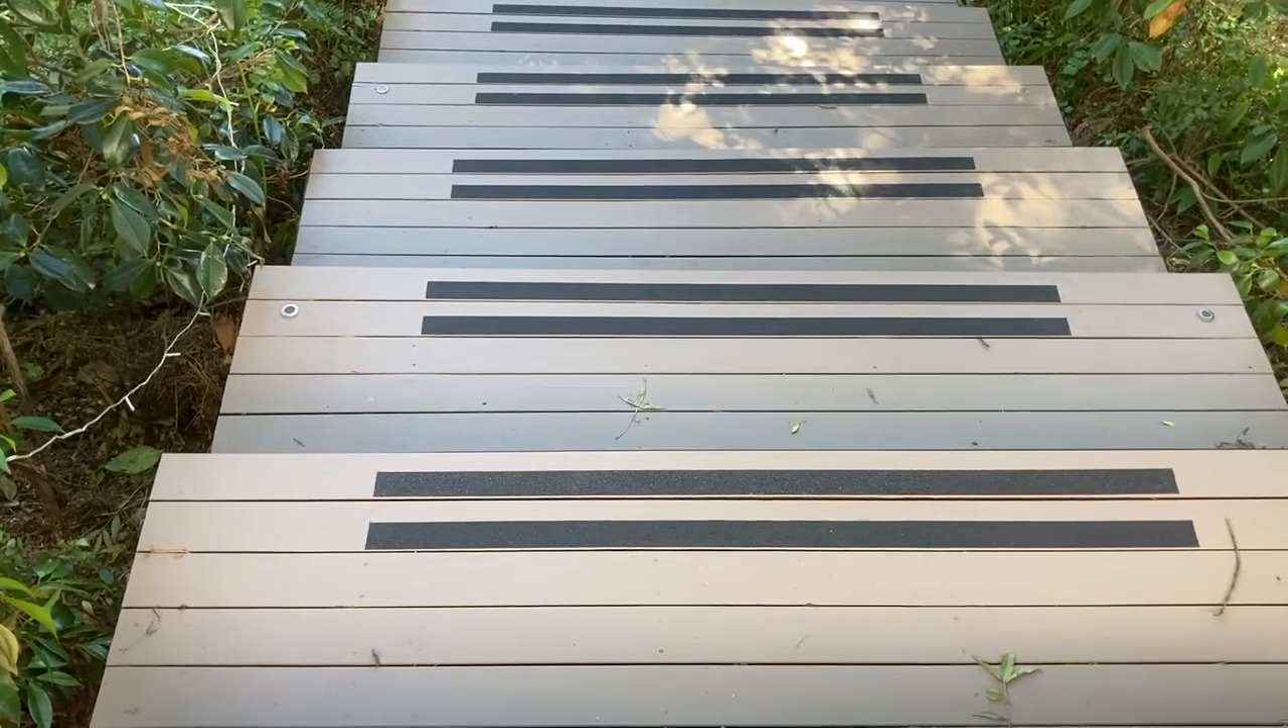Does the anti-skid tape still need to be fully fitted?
No.